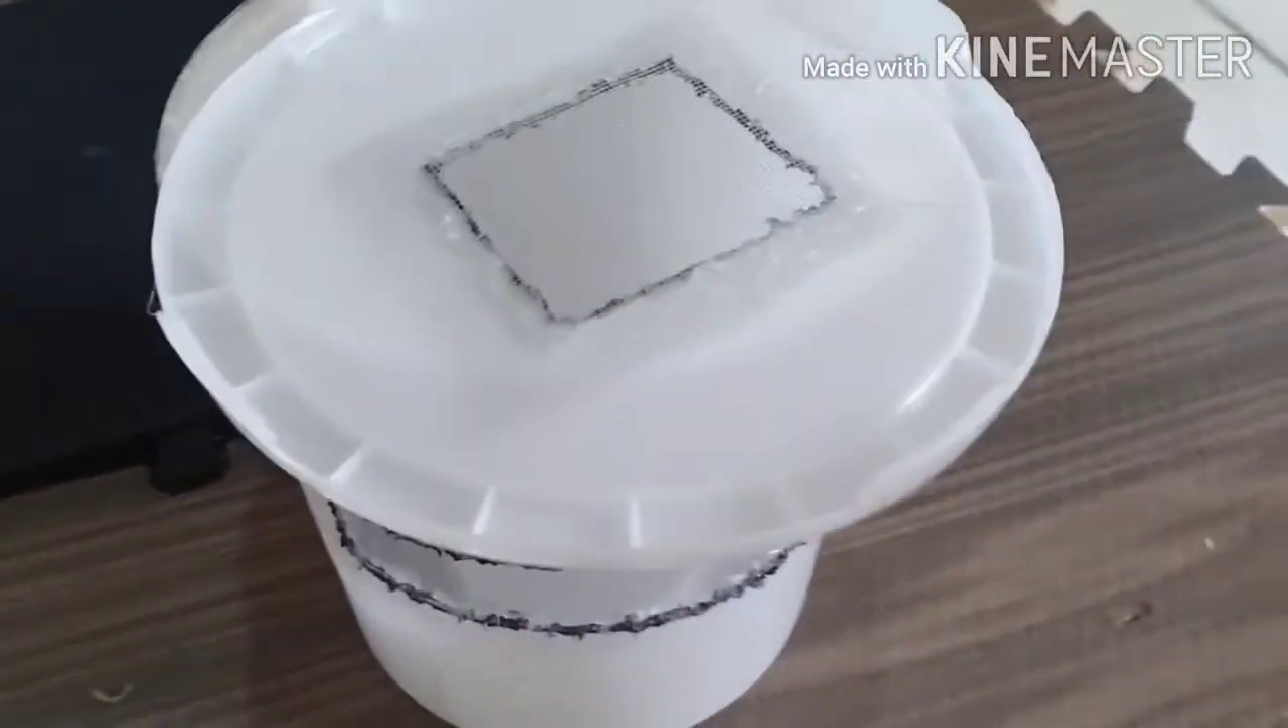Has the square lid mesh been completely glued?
Yes.